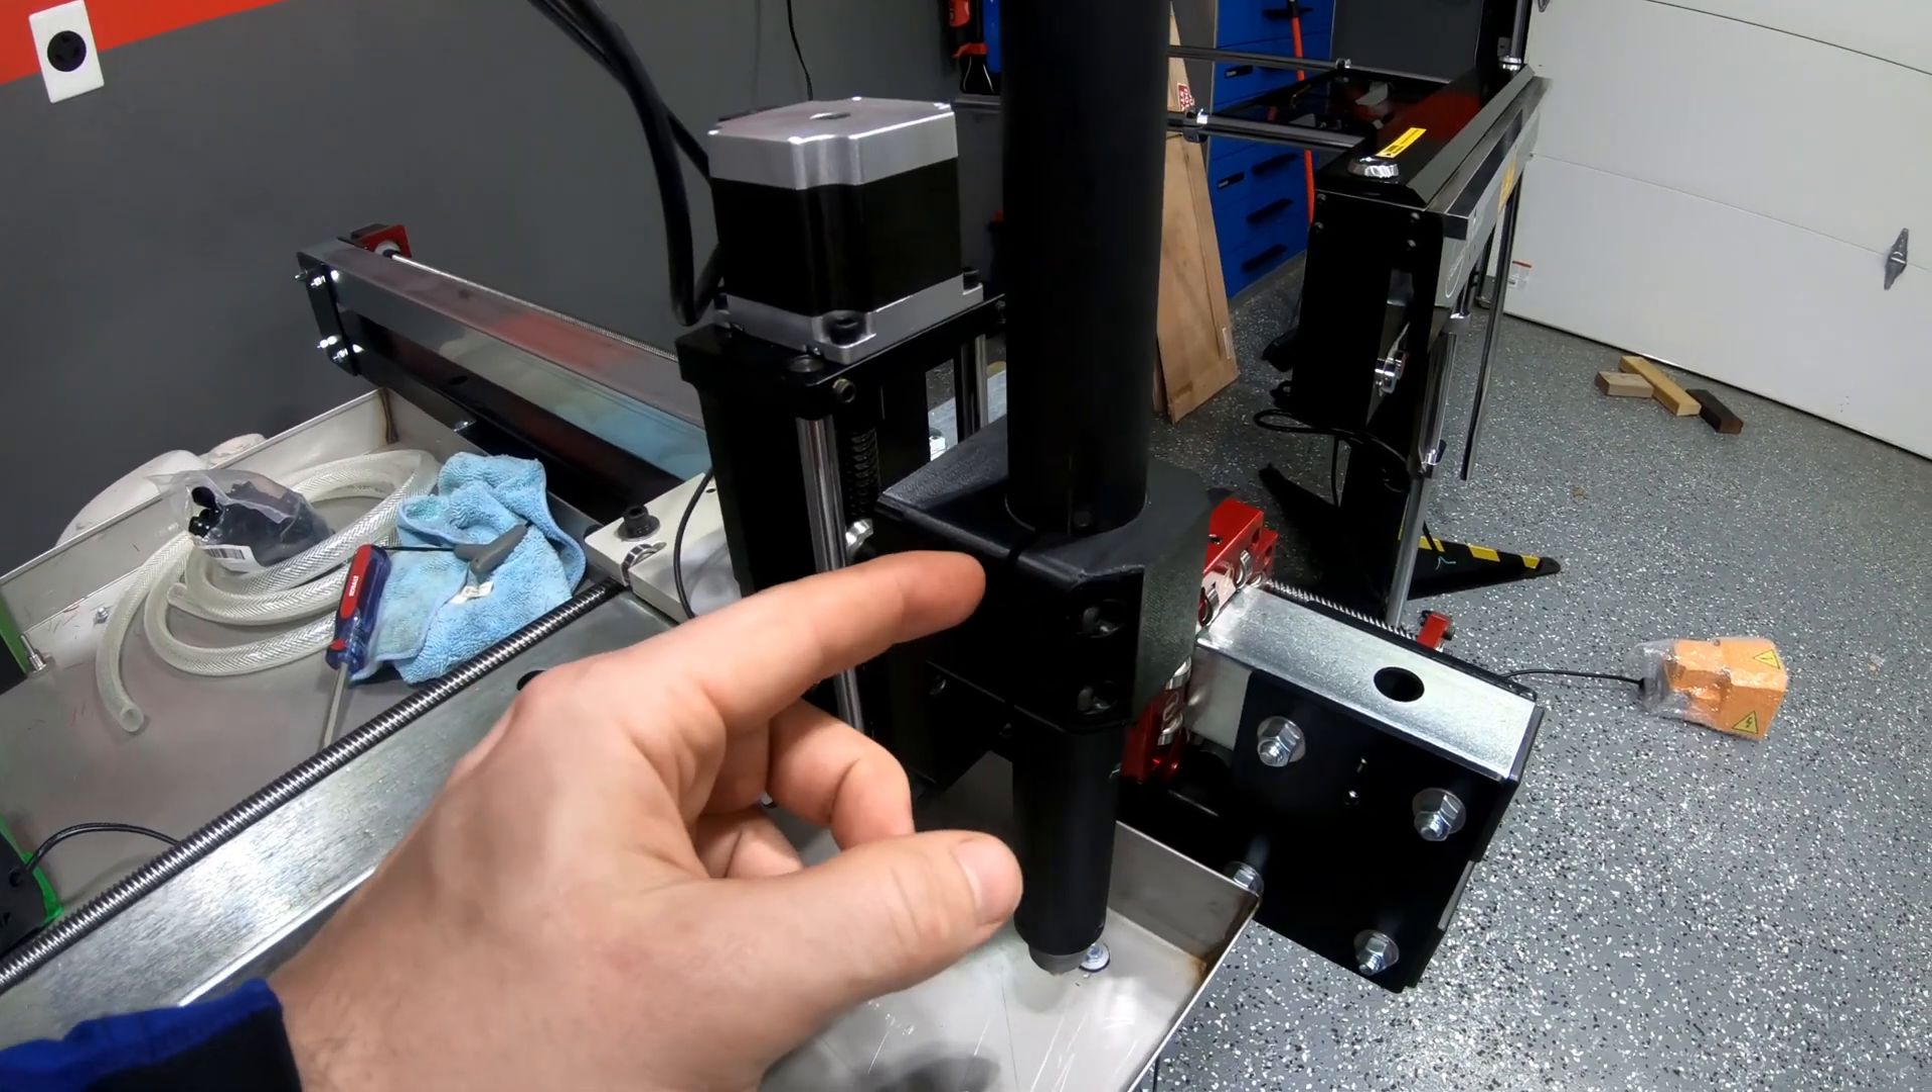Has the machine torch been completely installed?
Yes.